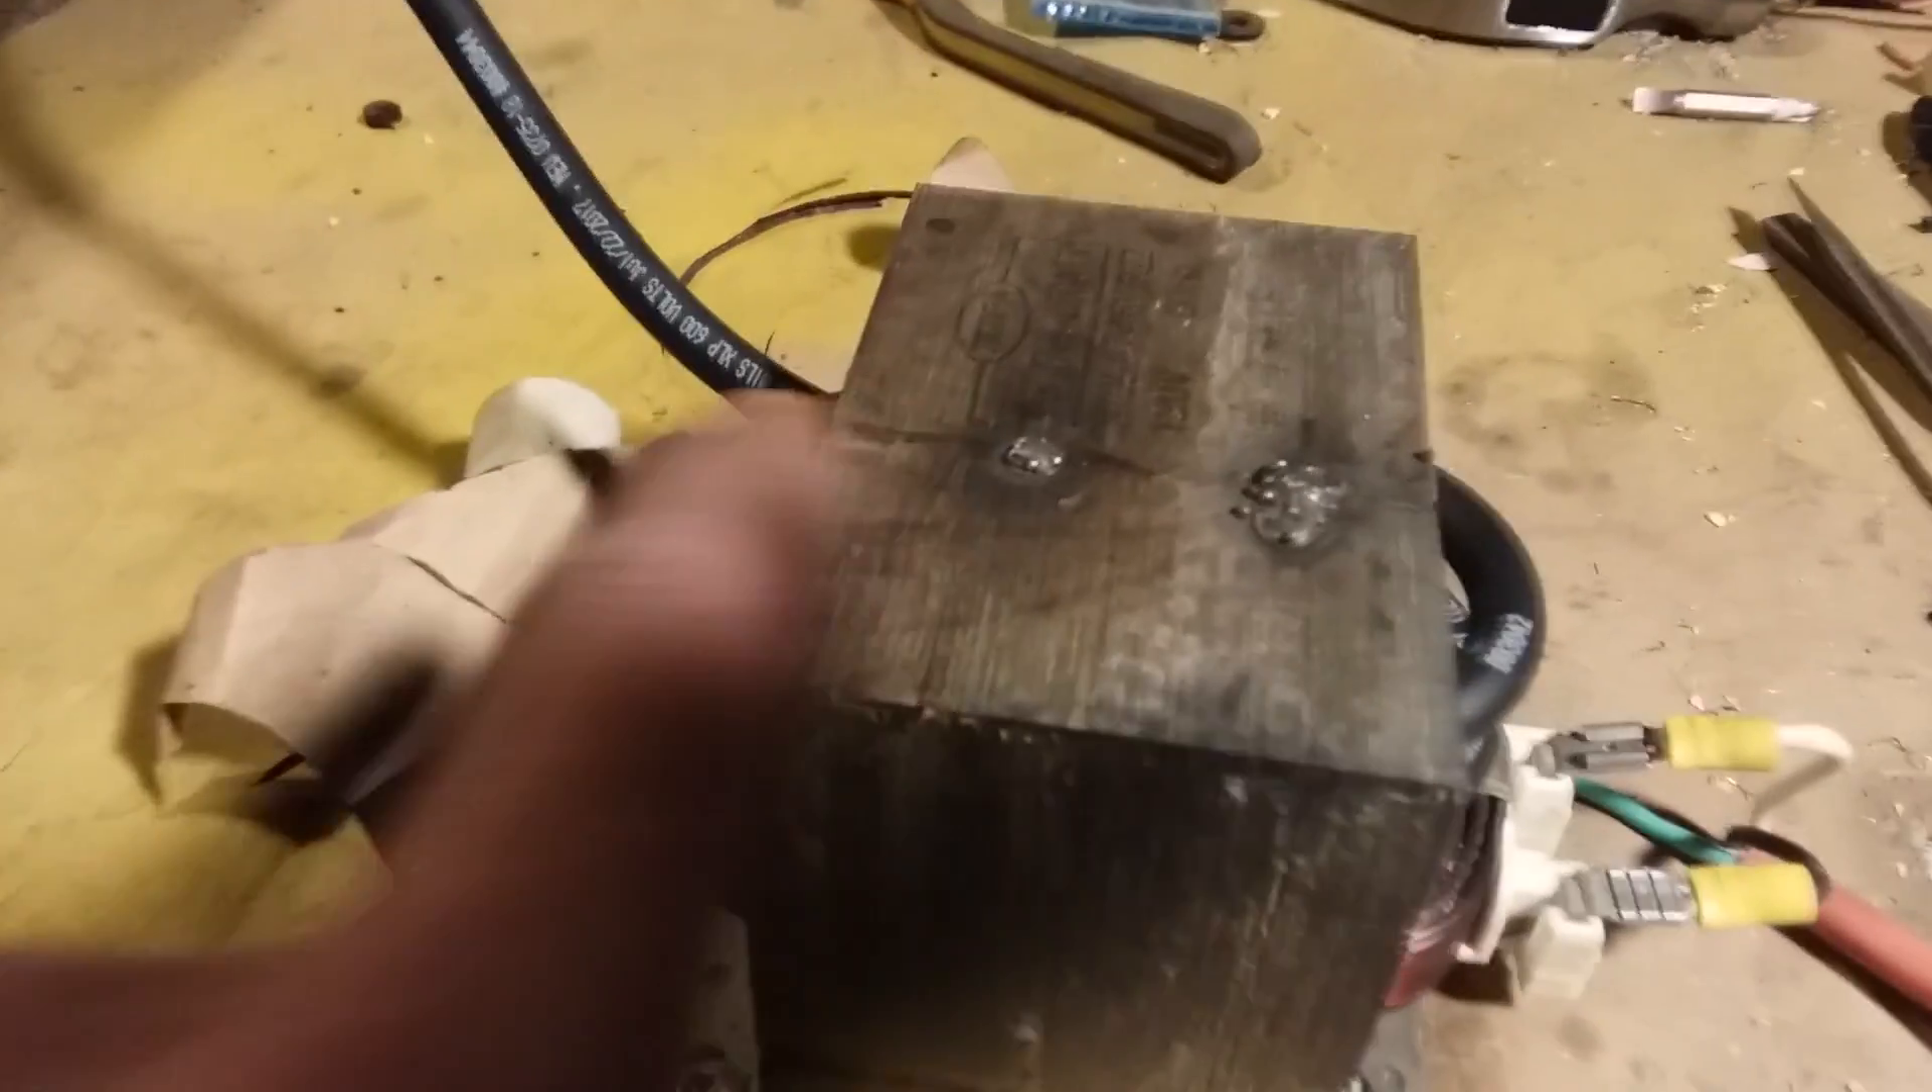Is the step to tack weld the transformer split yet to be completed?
No.